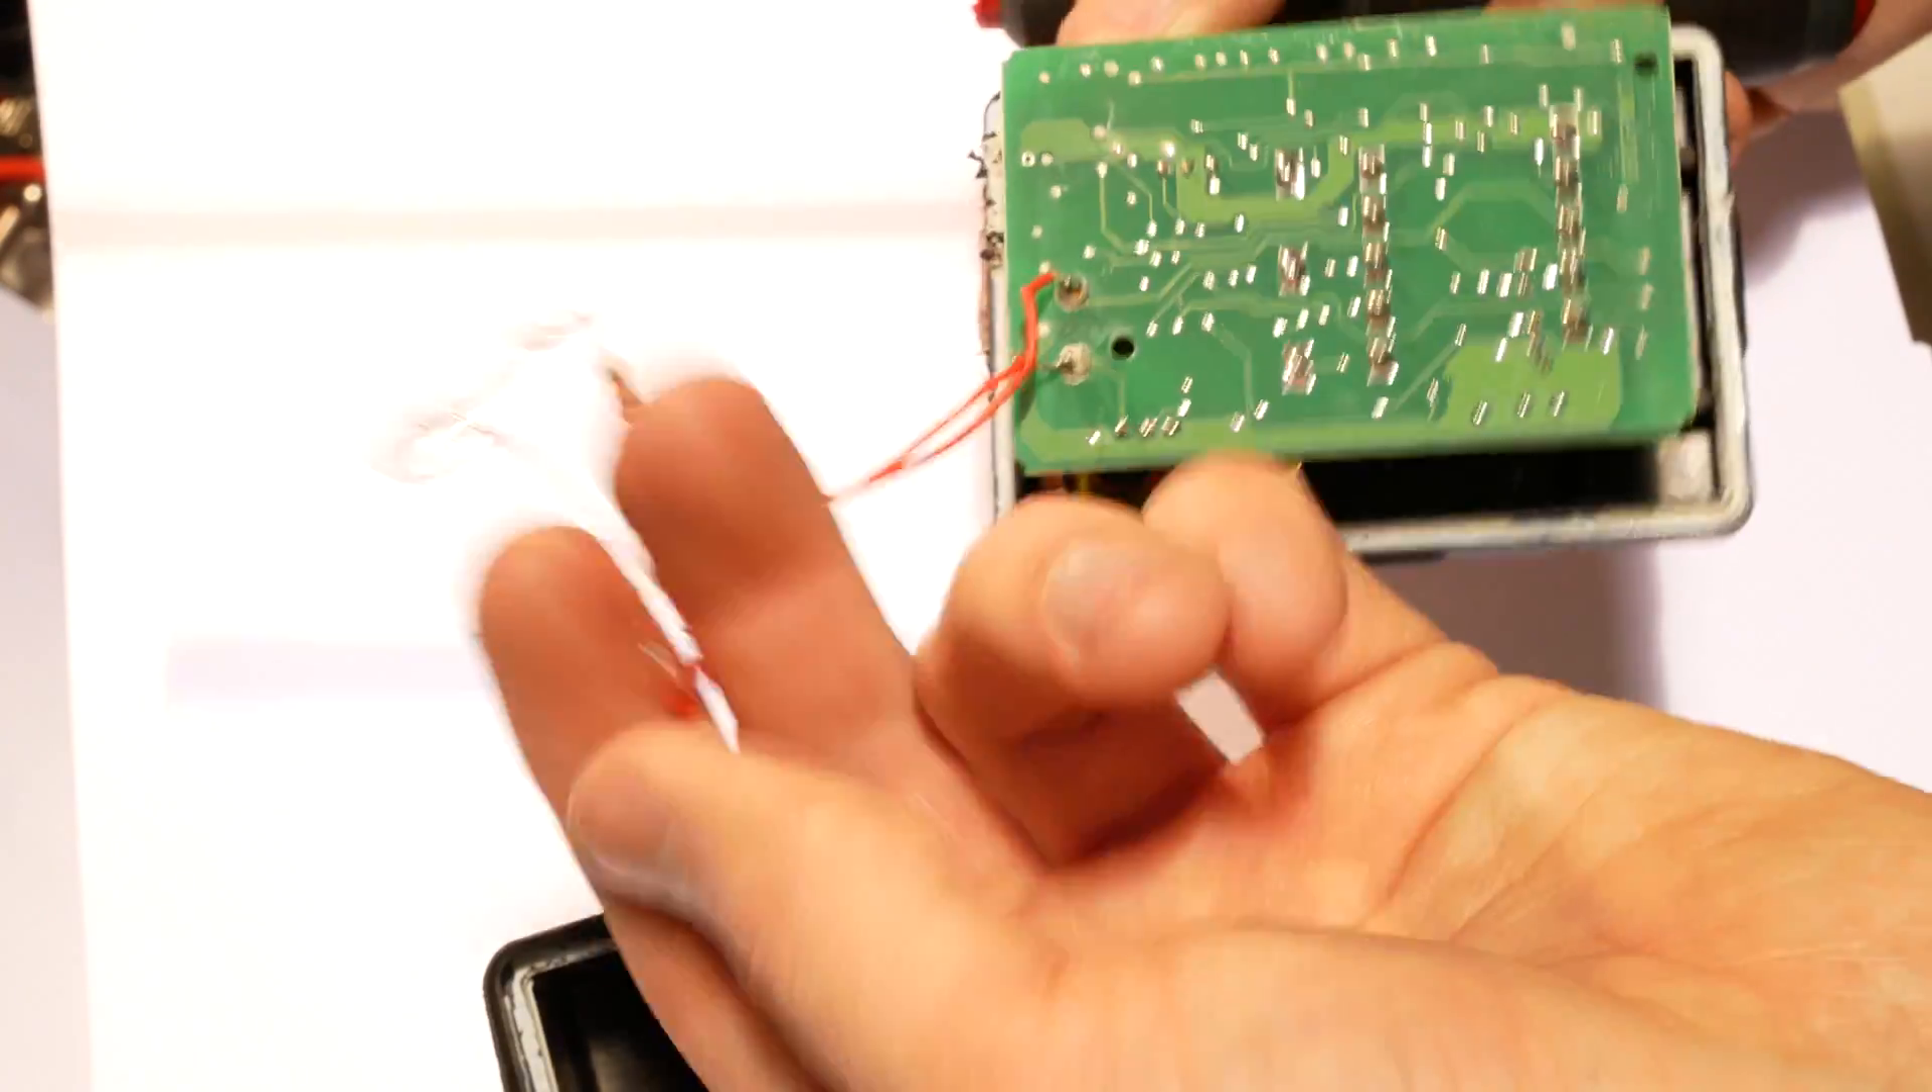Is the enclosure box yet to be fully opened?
No.